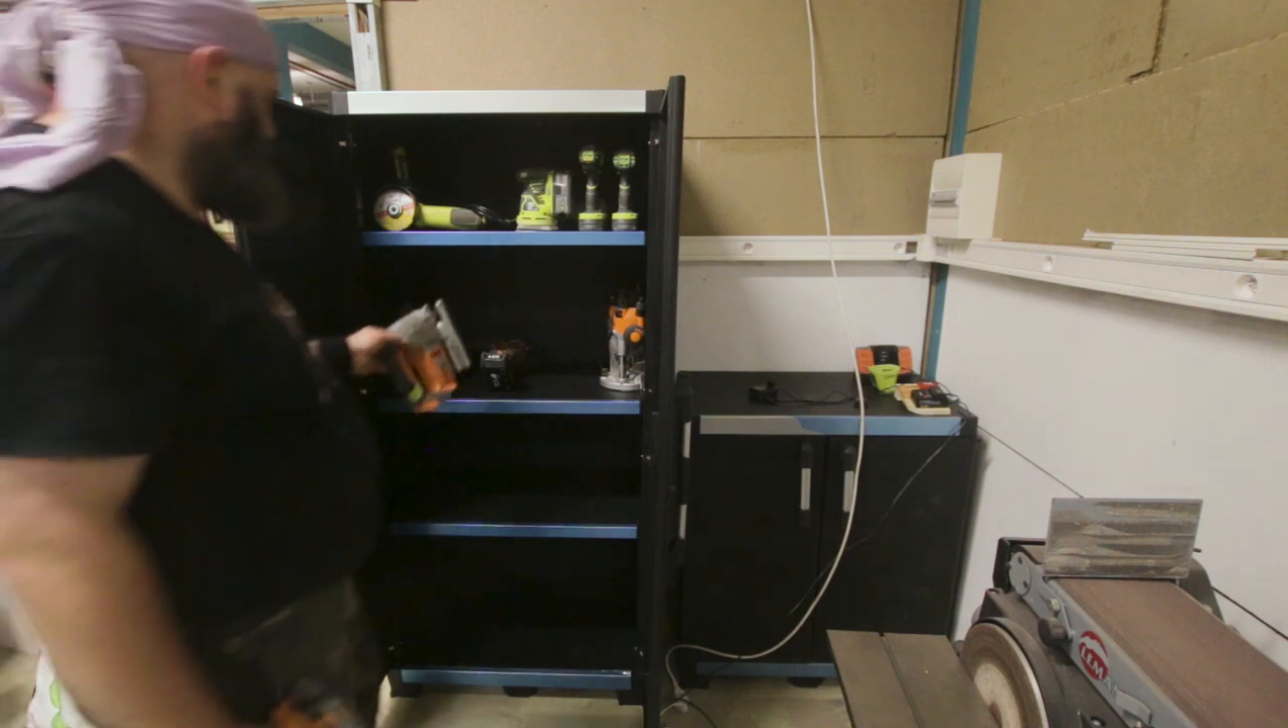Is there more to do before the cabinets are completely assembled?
No.